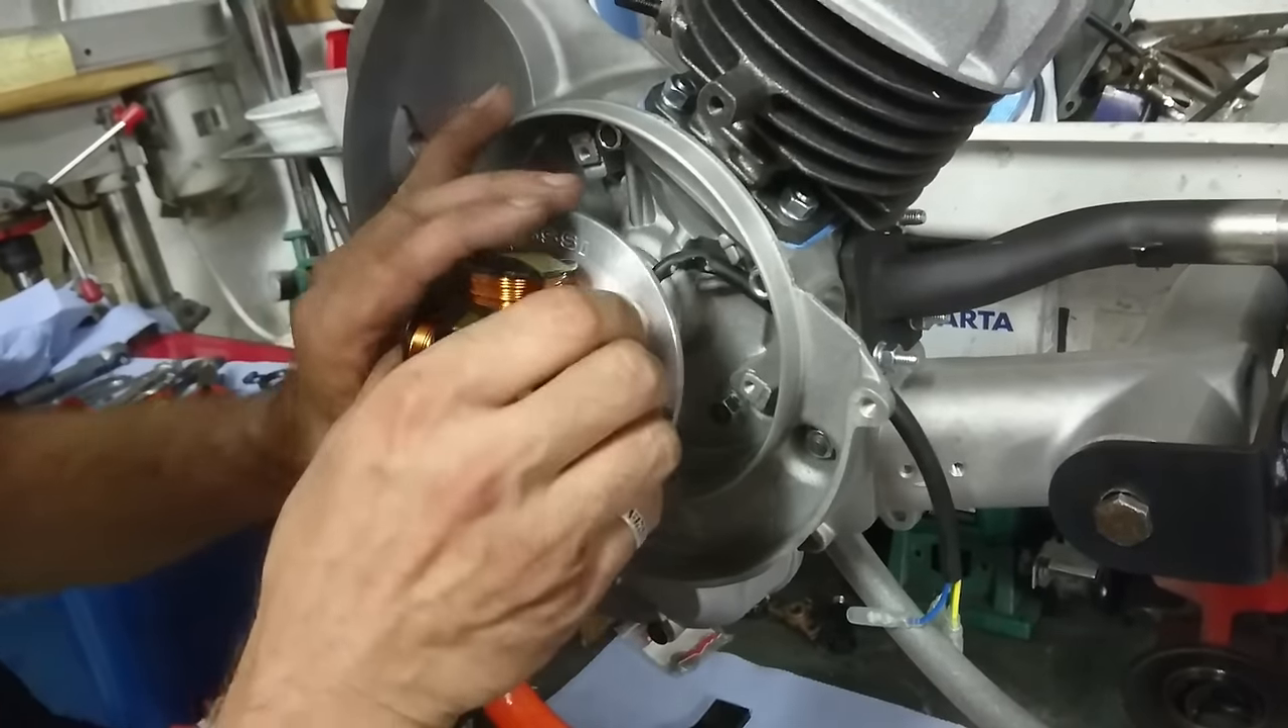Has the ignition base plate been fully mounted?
No.